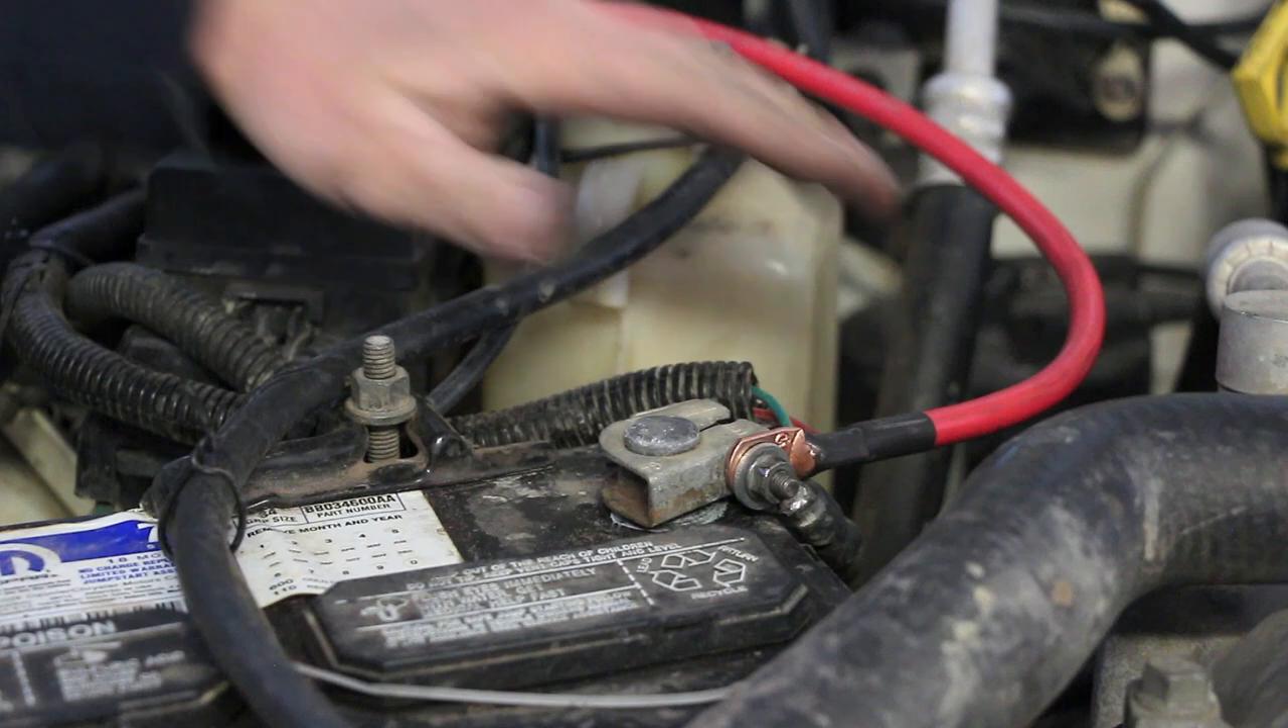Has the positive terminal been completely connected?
Yes.